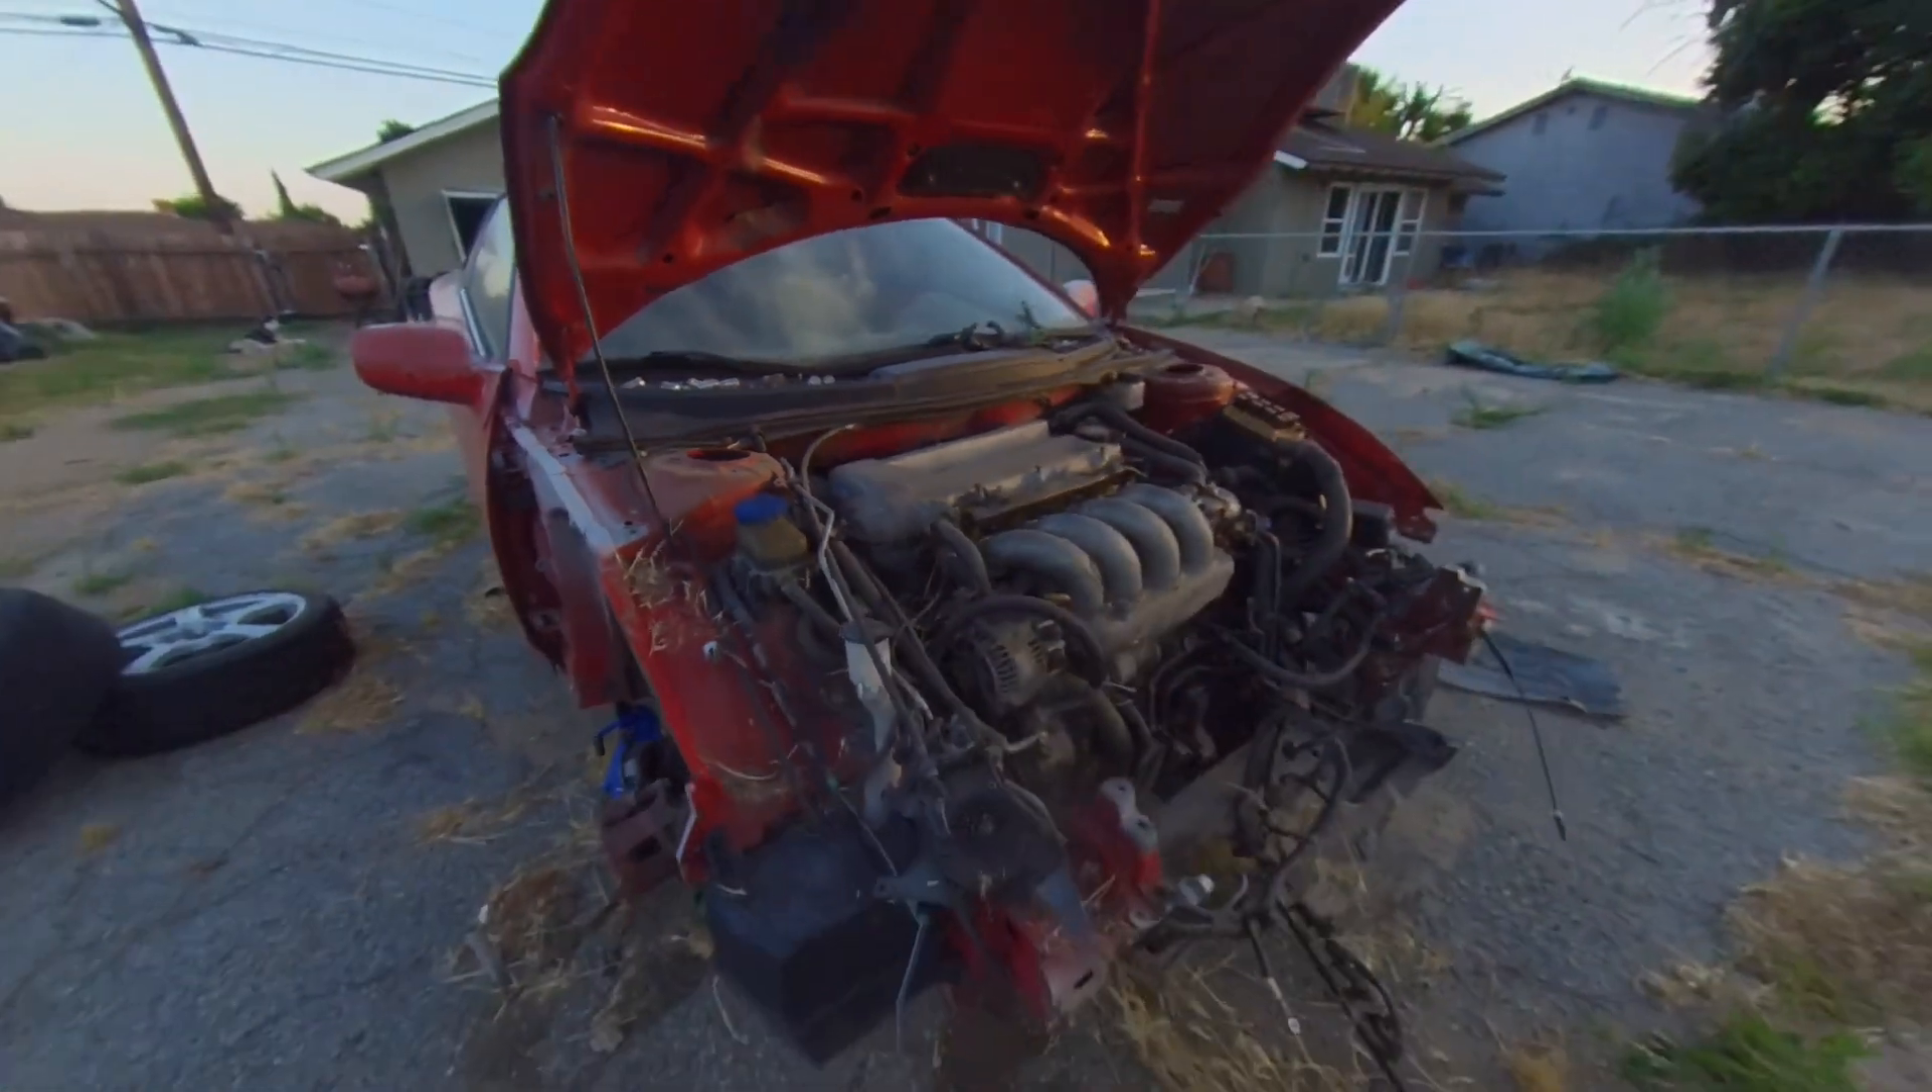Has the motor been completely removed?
No.